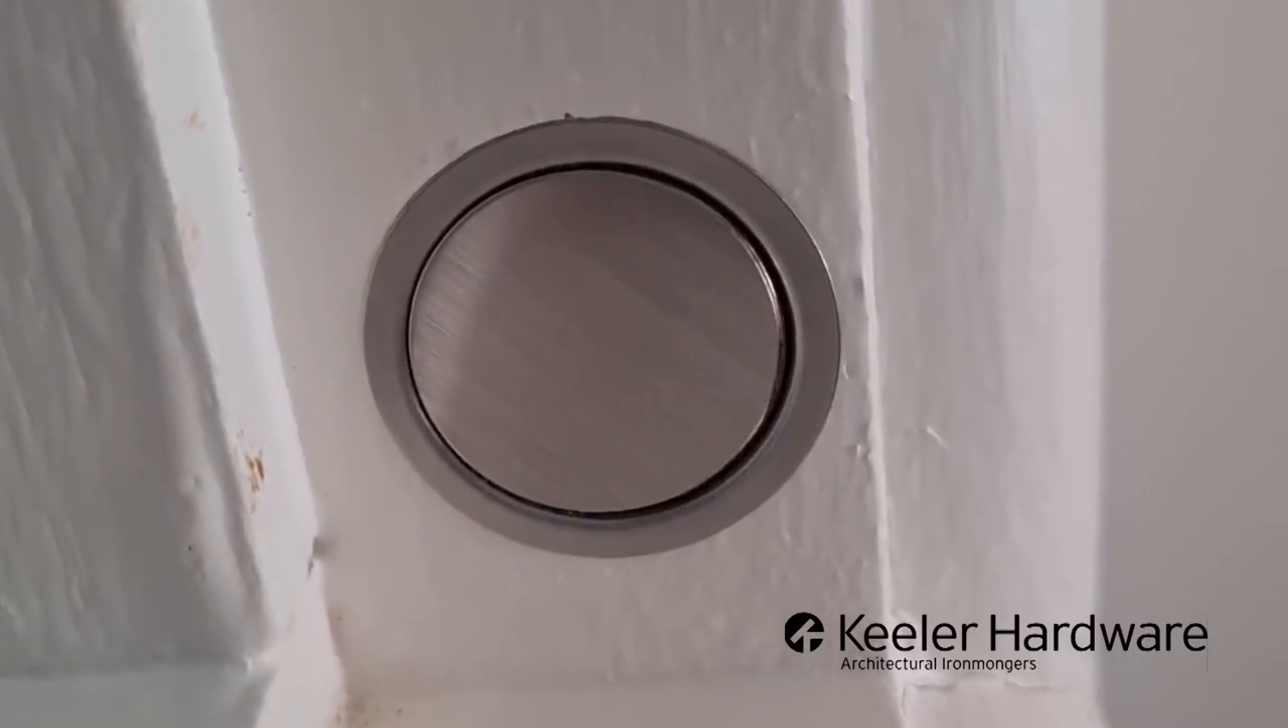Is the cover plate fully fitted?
Yes.